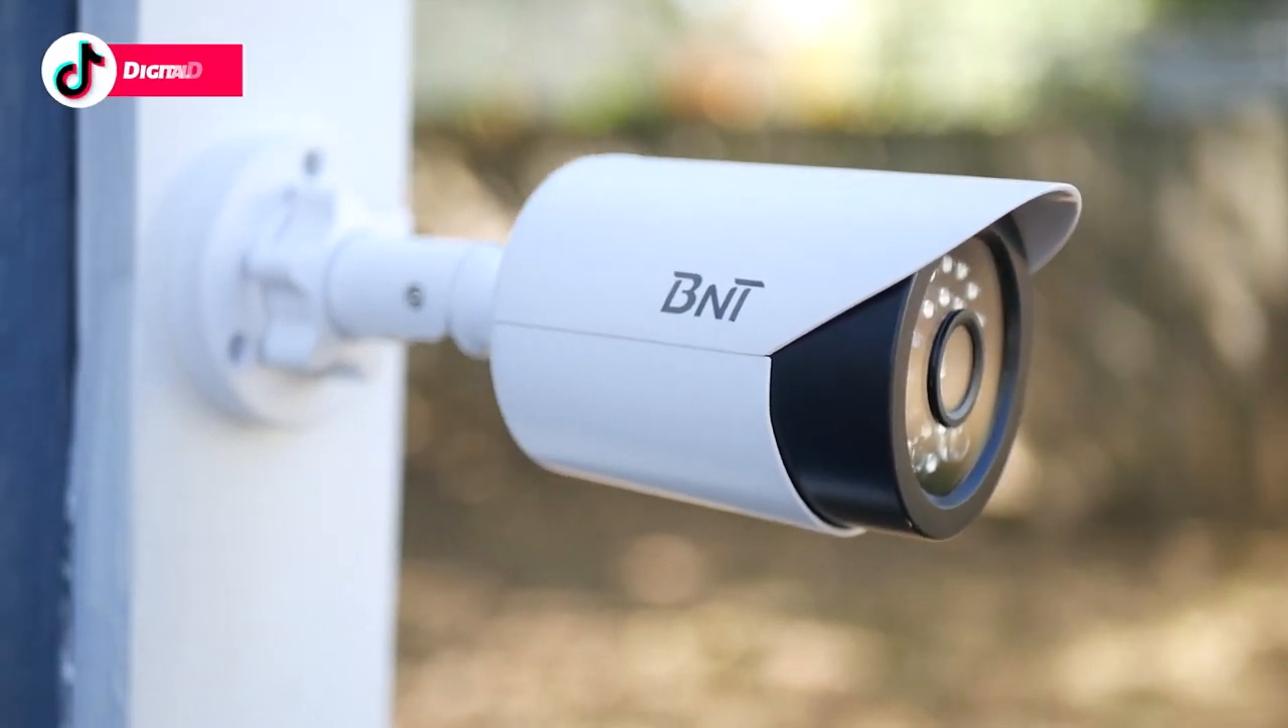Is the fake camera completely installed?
Yes.